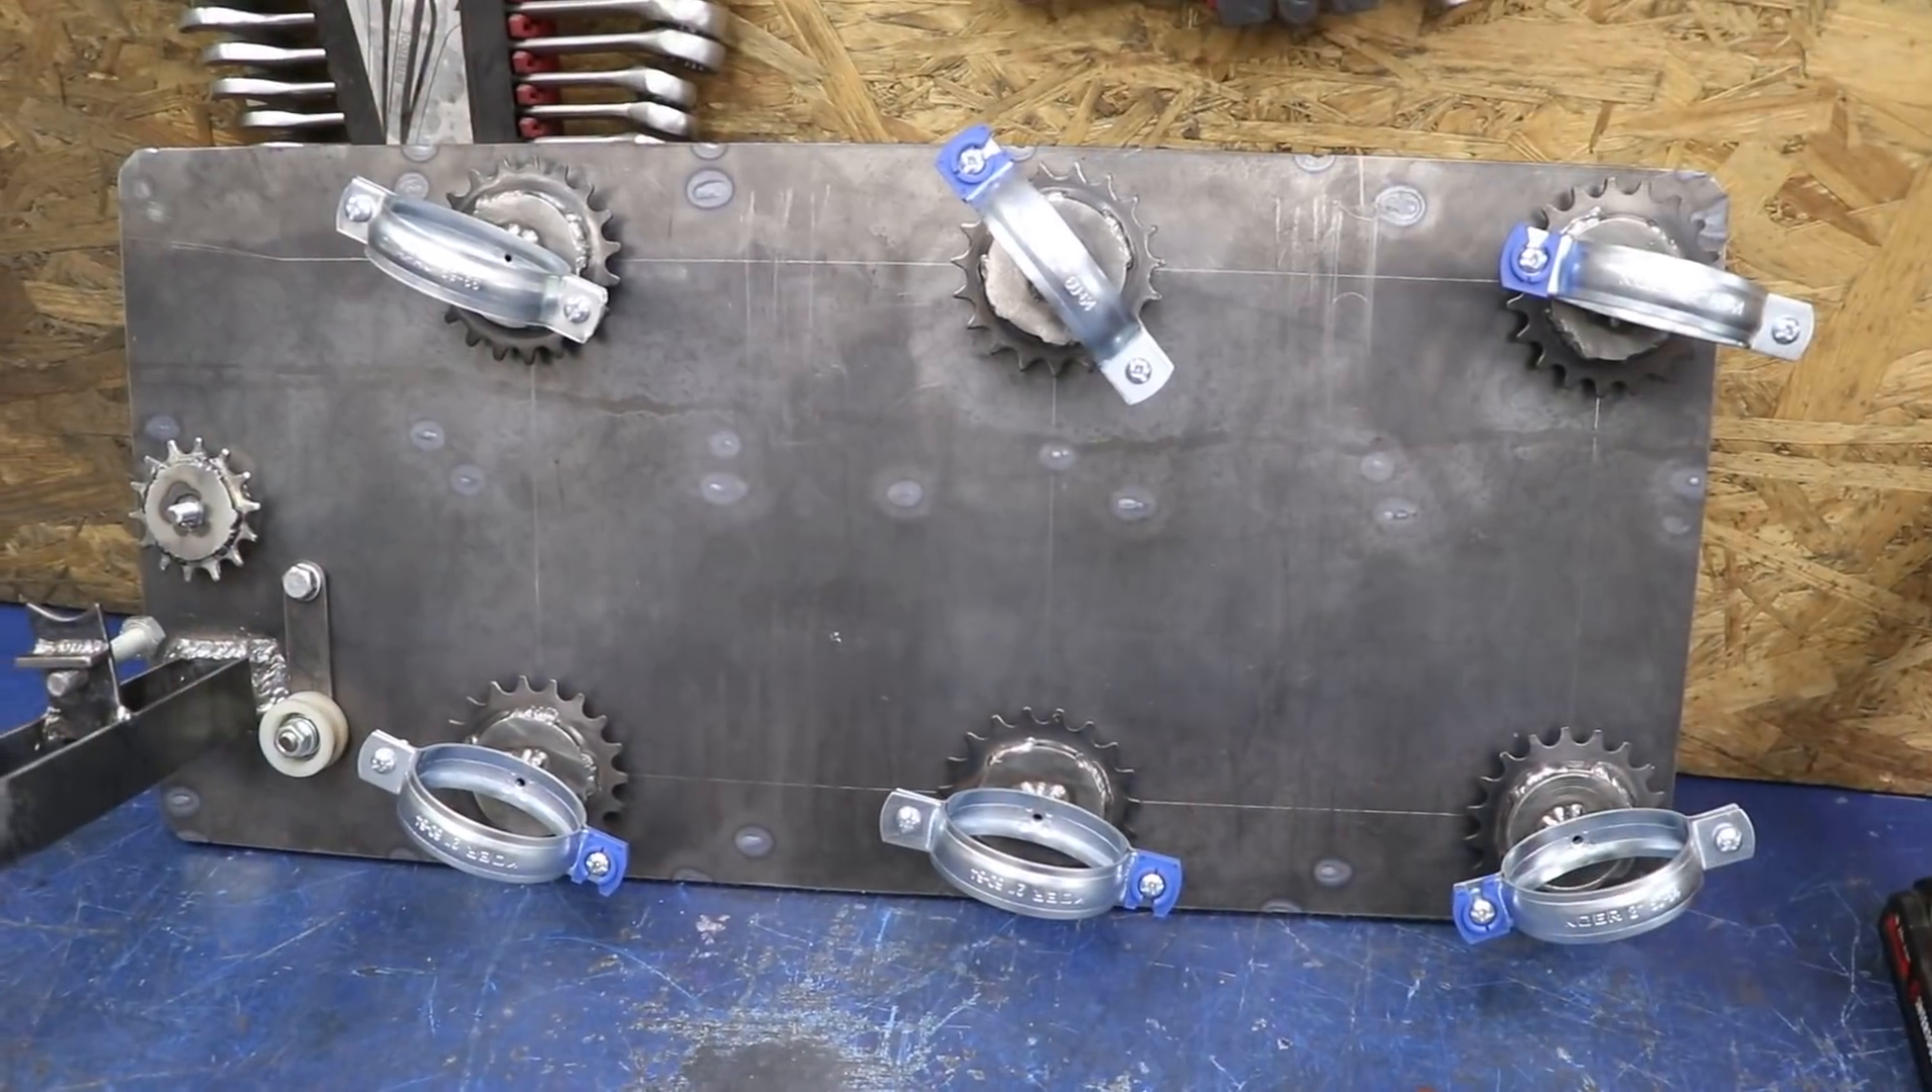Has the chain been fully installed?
No.